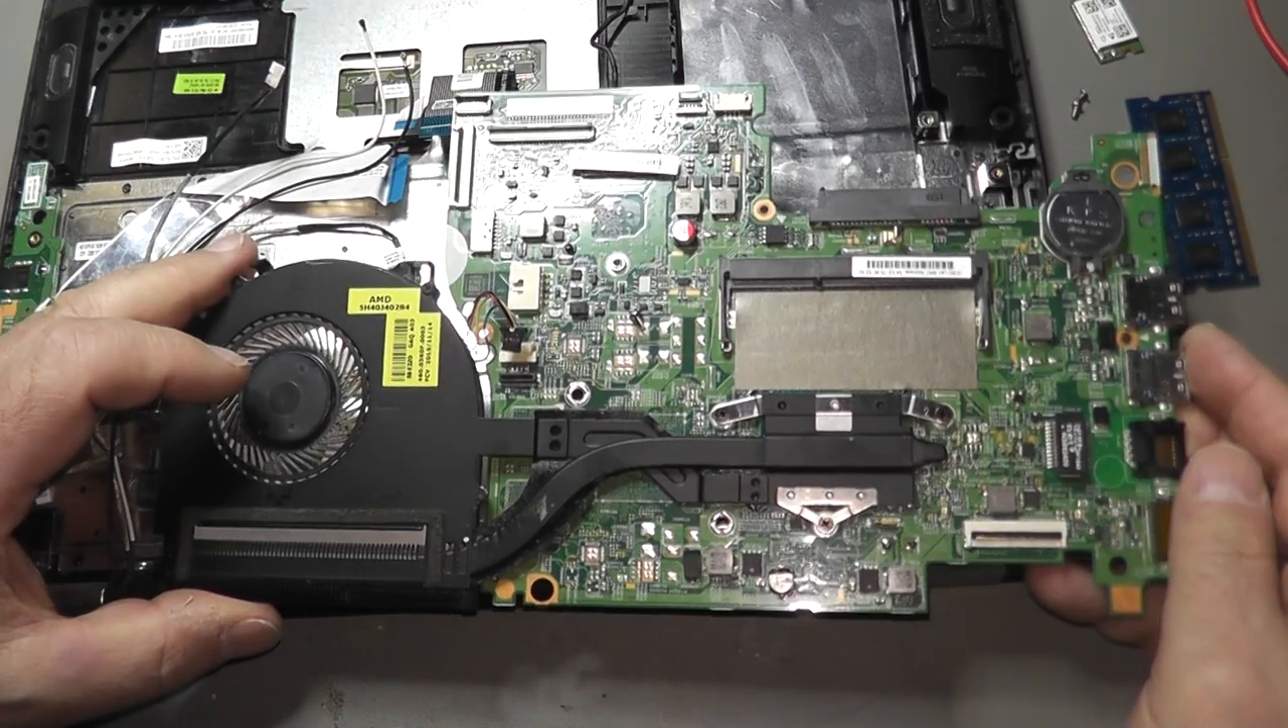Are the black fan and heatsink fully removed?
No.